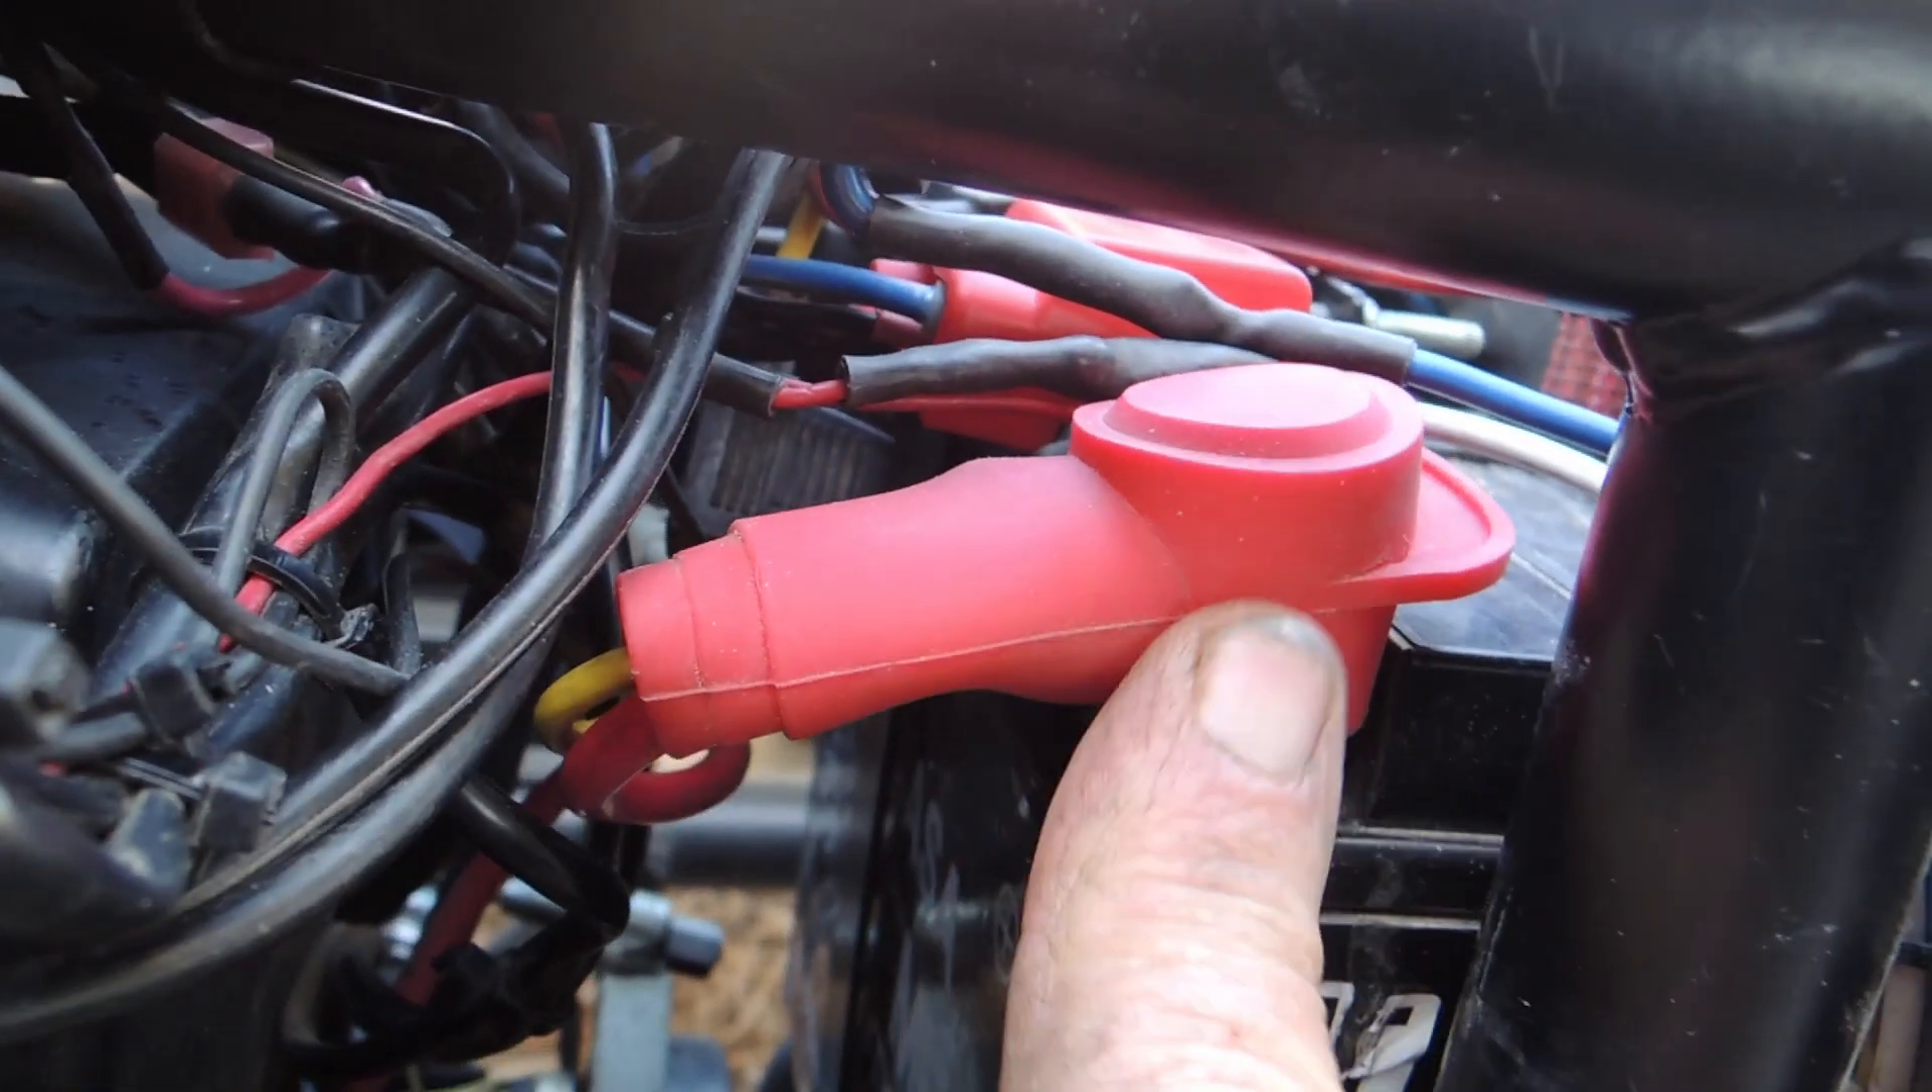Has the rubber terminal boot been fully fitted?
Yes.